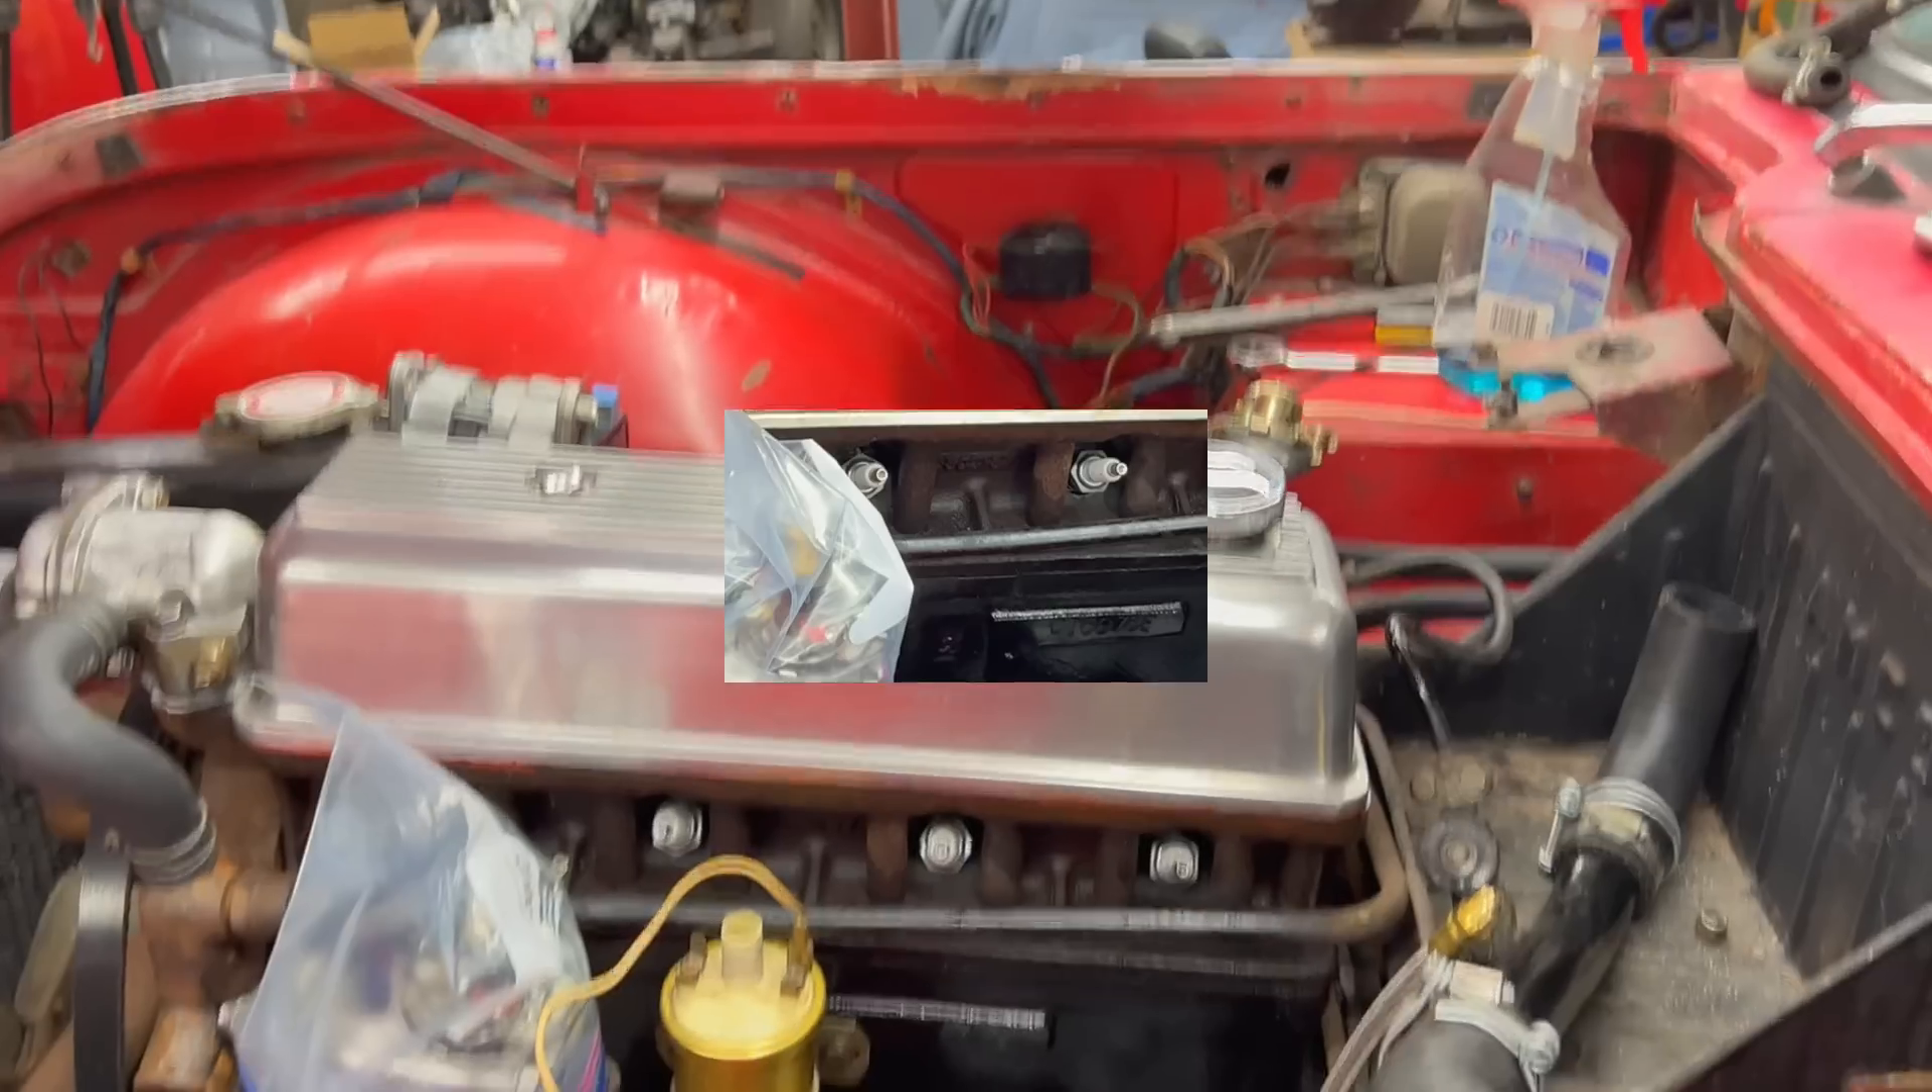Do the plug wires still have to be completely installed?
Yes.